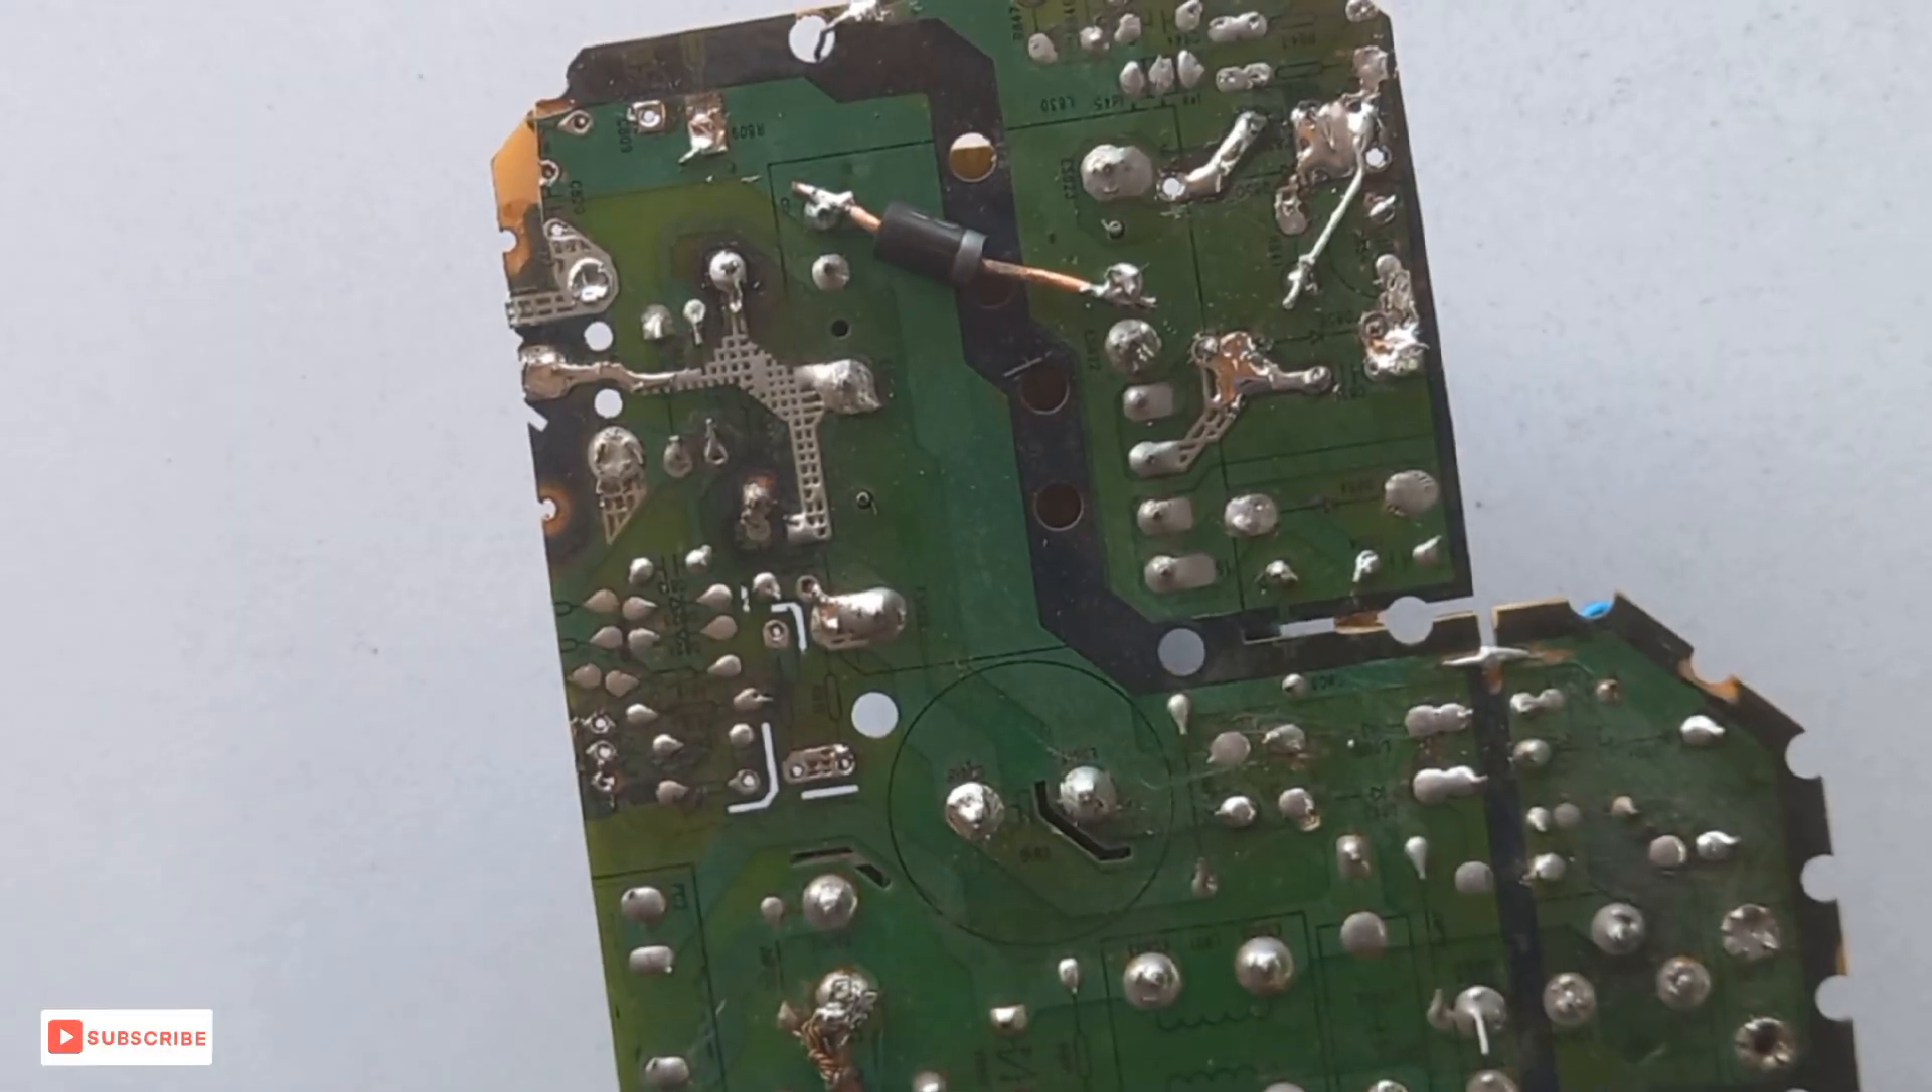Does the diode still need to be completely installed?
No.